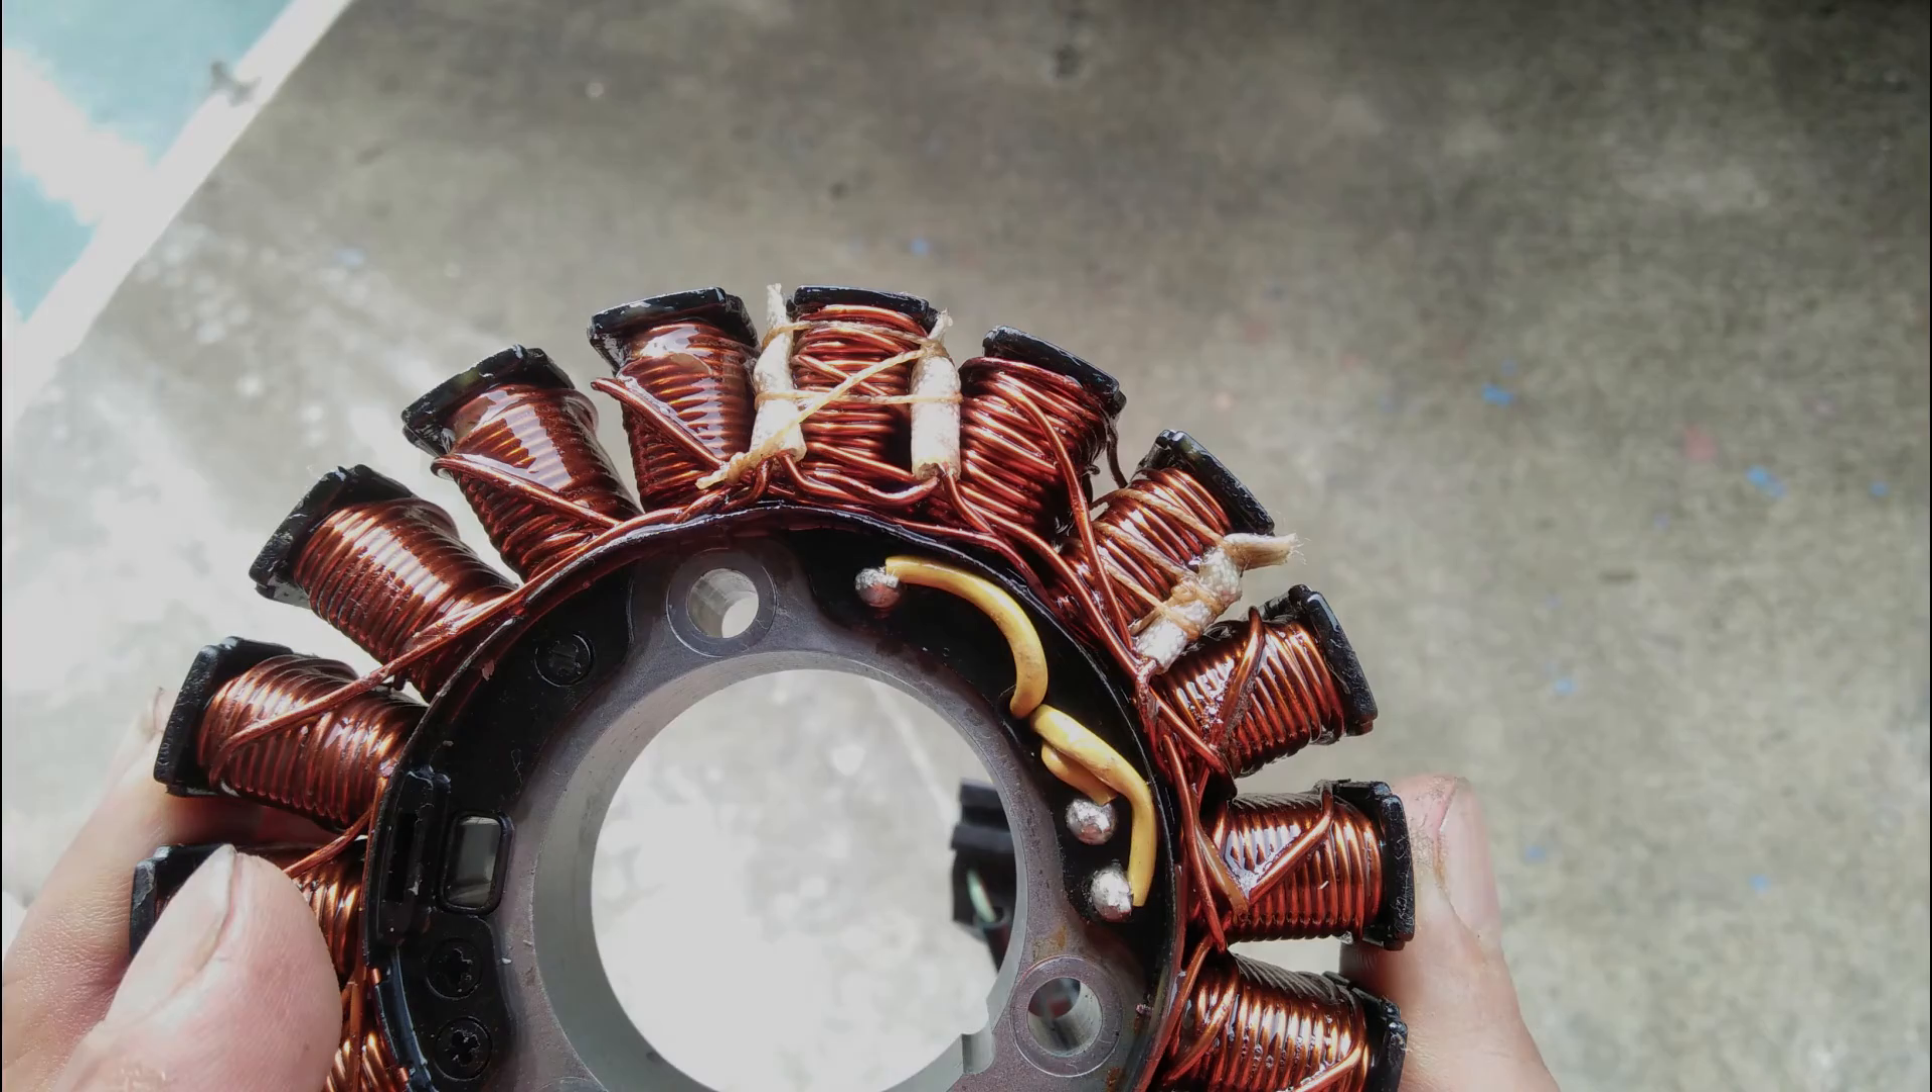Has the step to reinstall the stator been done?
No.